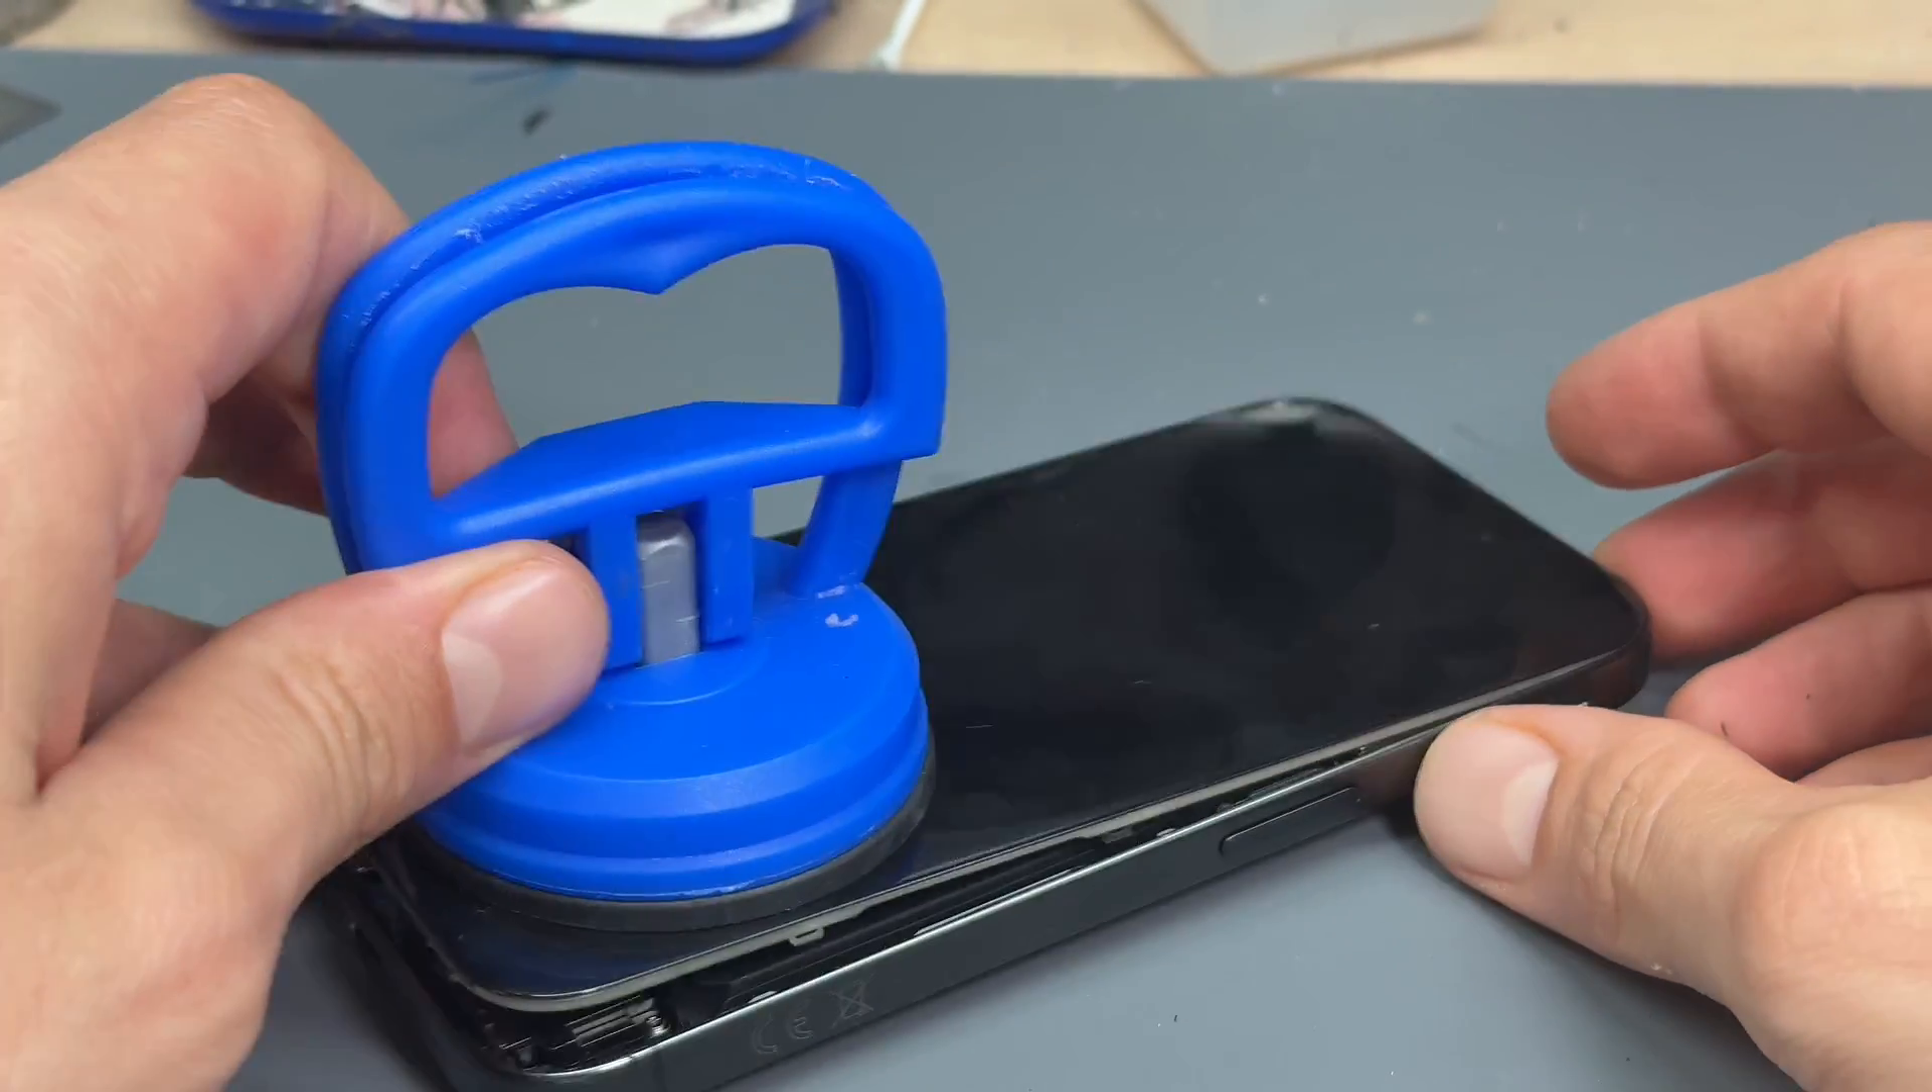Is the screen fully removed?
No.